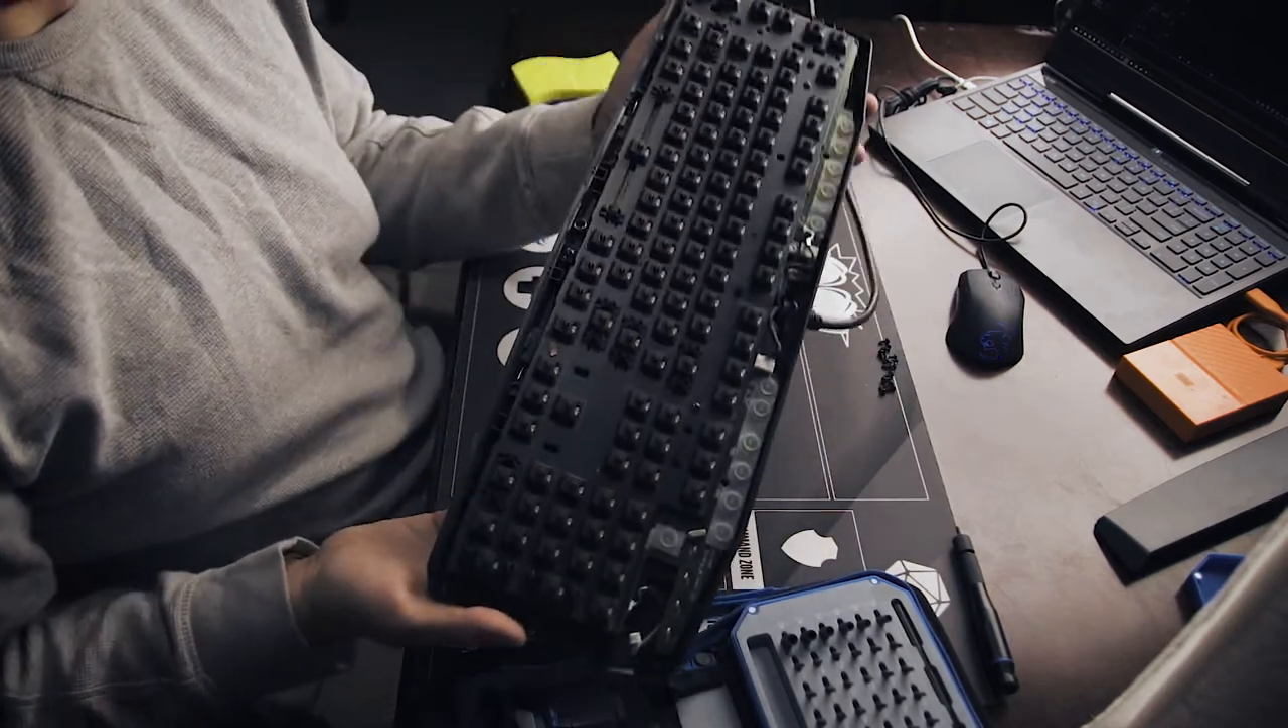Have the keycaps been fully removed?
Yes.